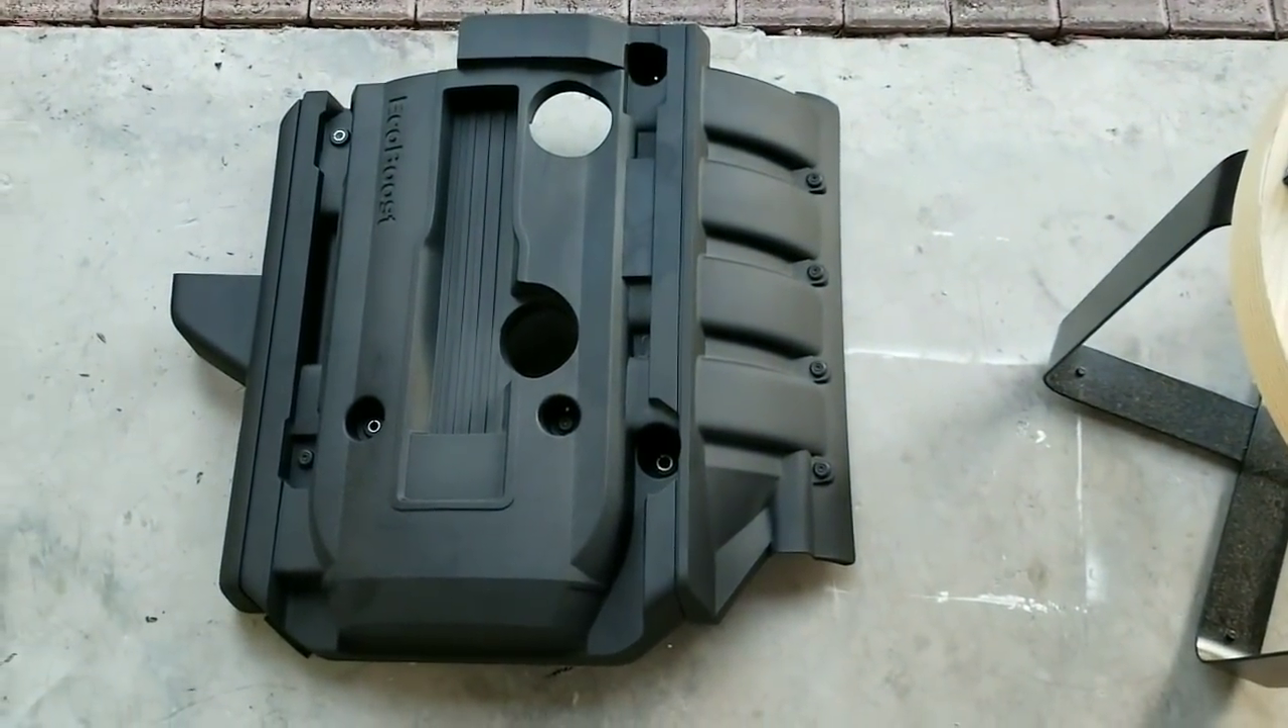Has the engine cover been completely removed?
Yes.